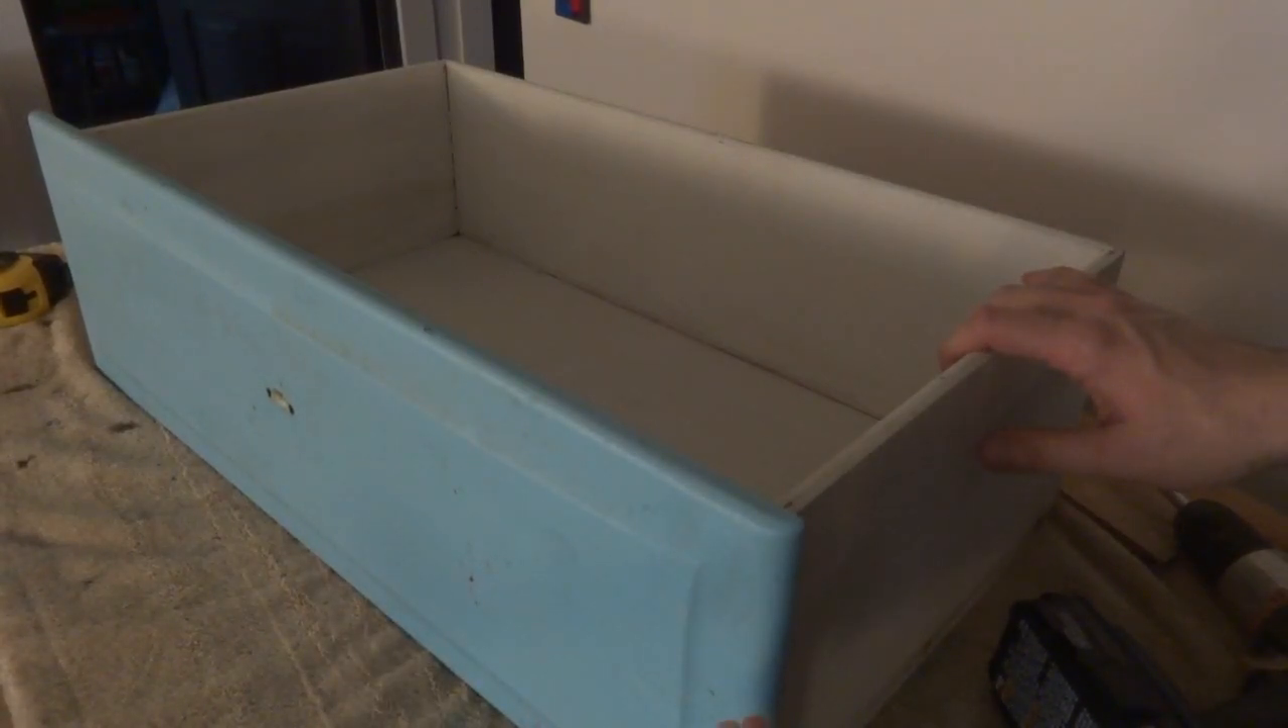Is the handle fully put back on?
No.